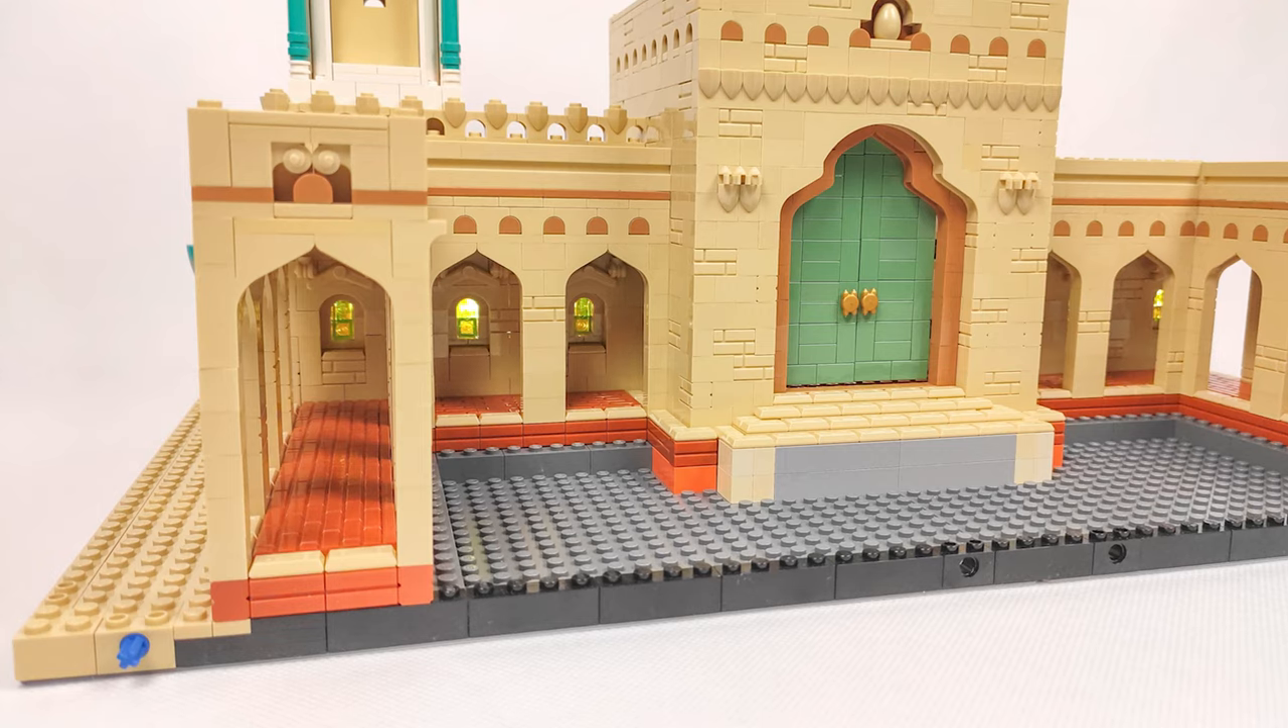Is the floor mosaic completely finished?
No.